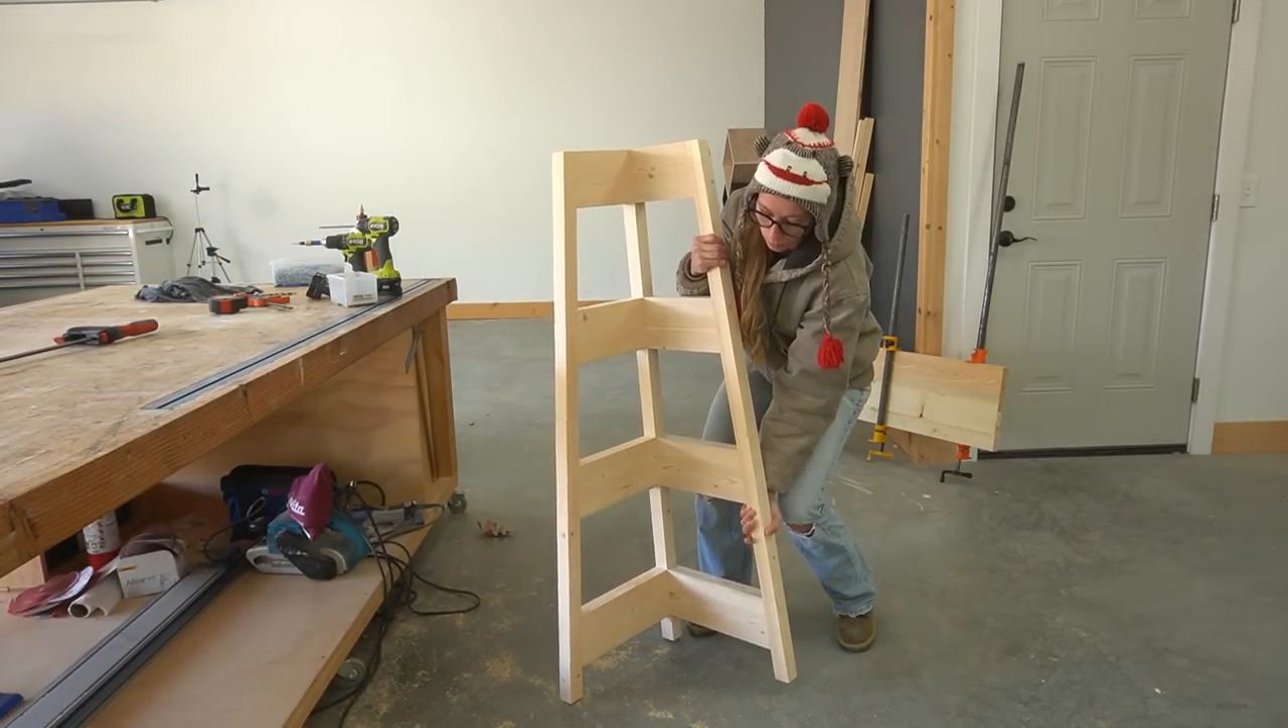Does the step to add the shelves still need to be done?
Yes.